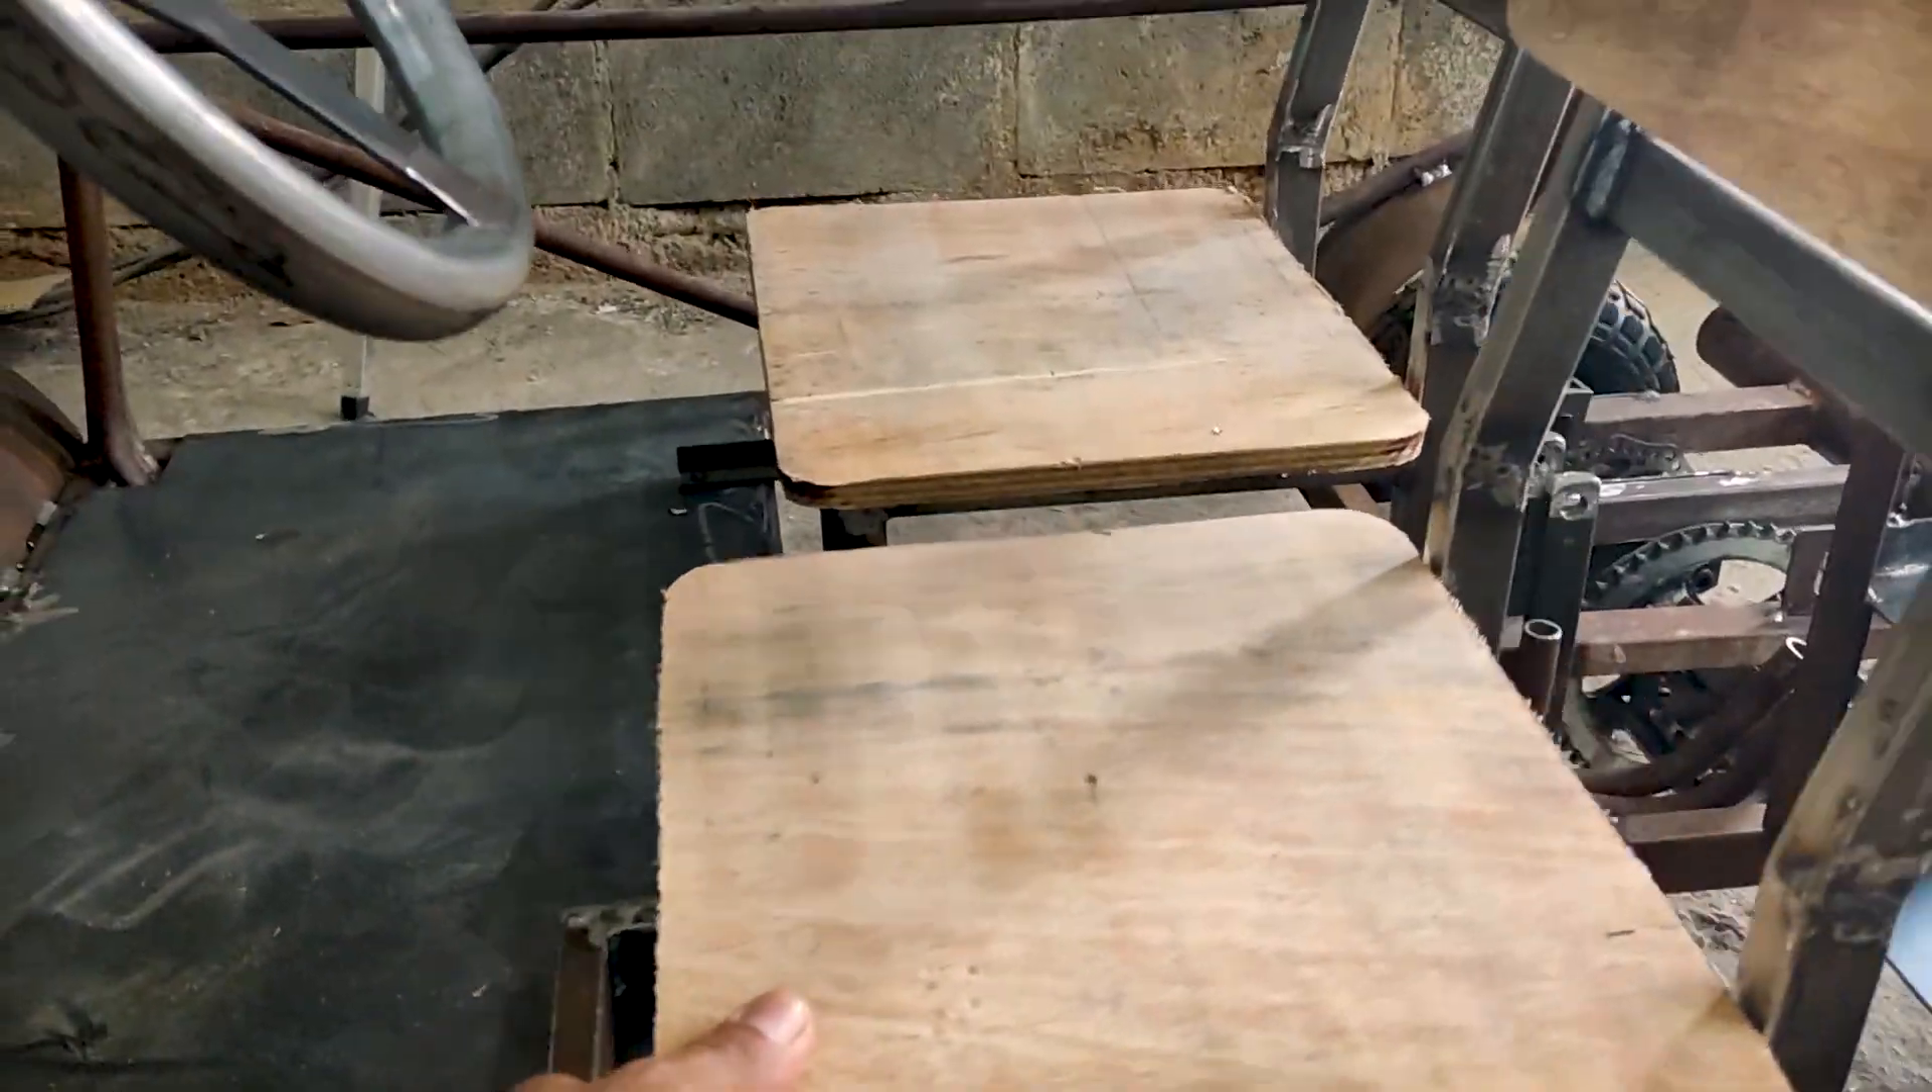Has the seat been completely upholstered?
No.